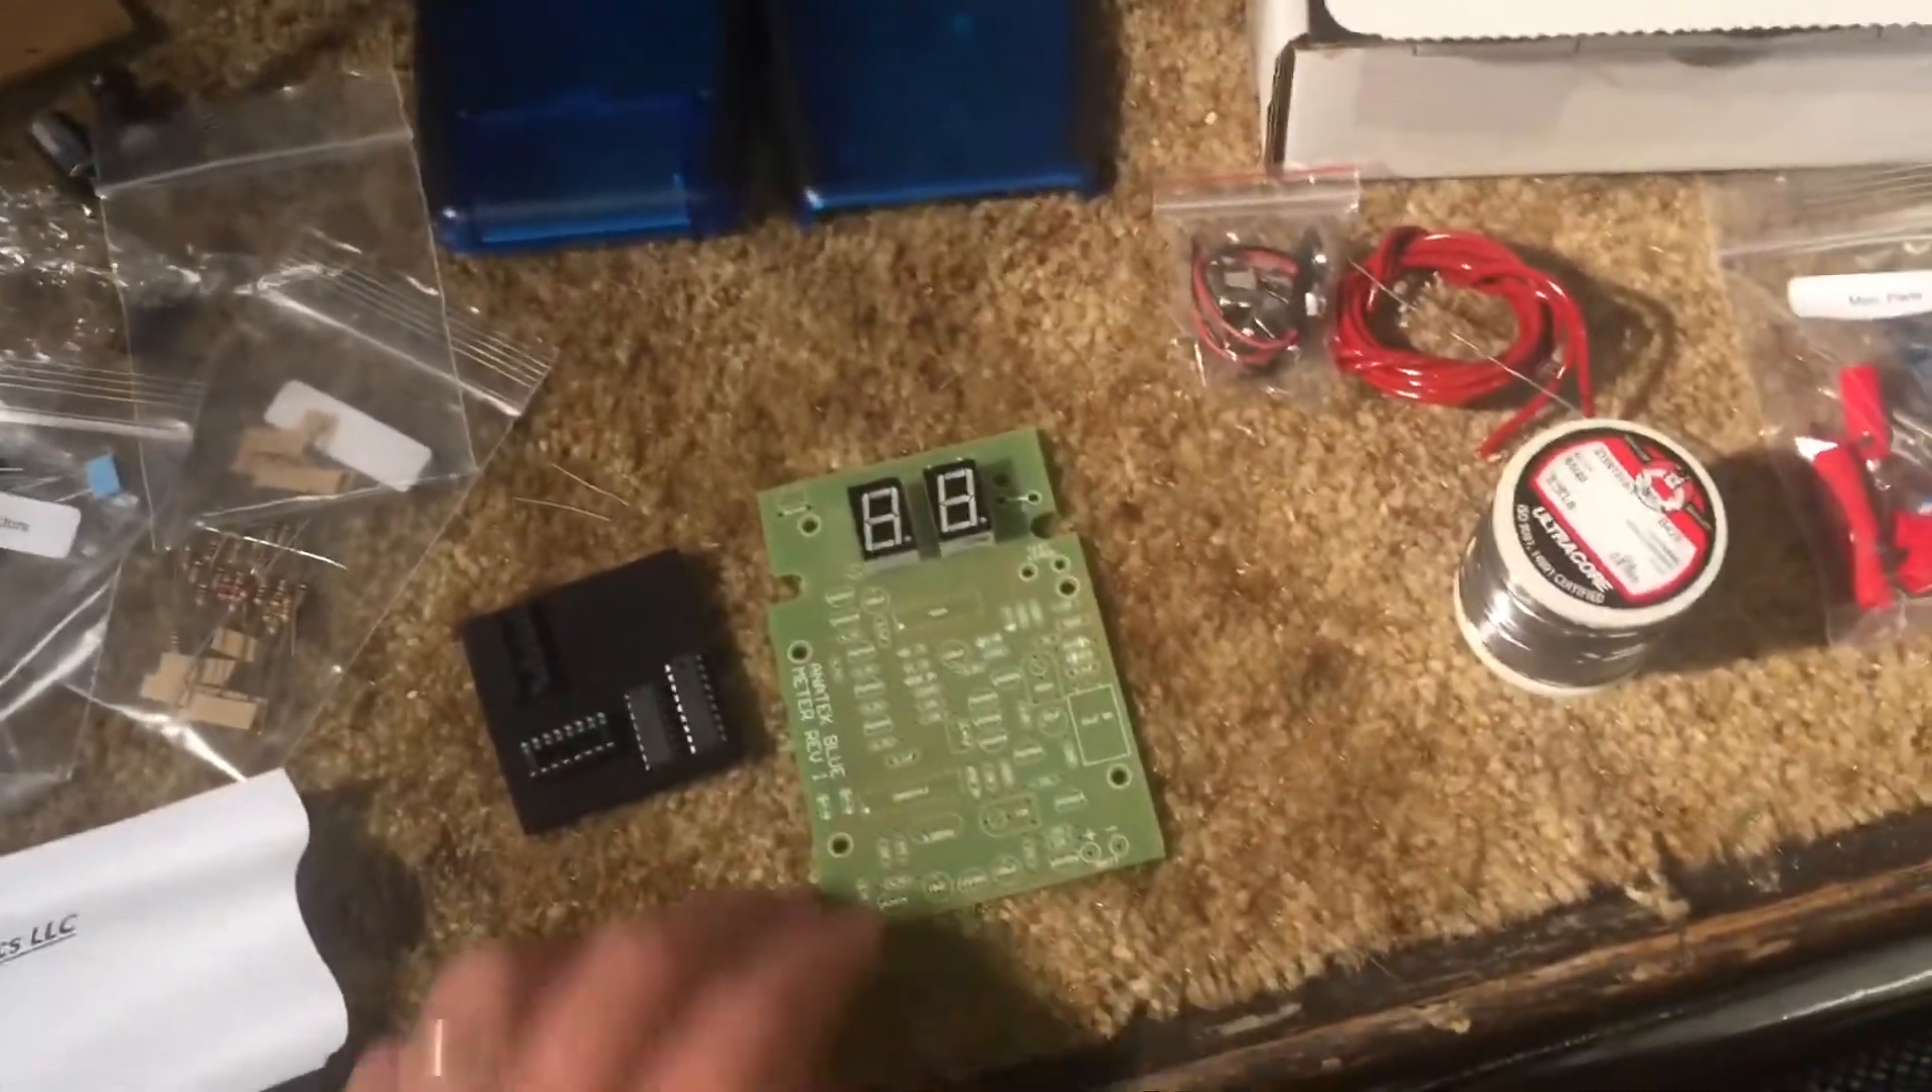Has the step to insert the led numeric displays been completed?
Yes.